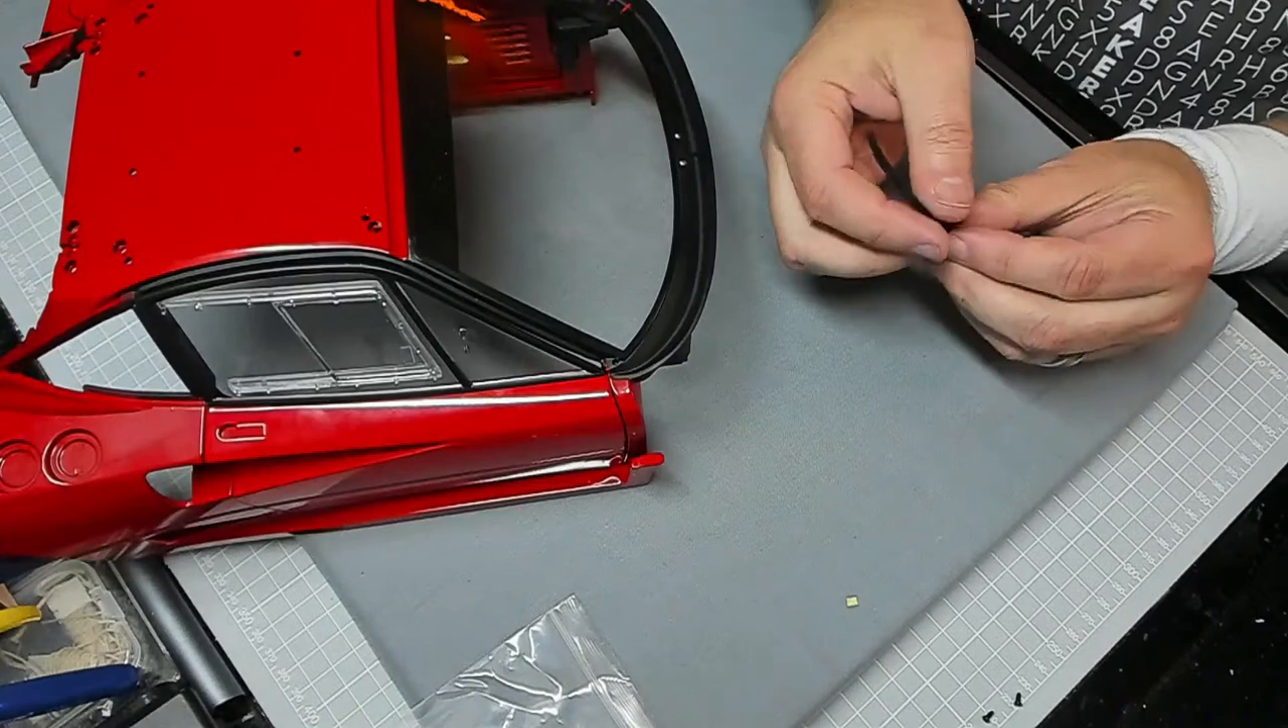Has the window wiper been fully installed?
No.